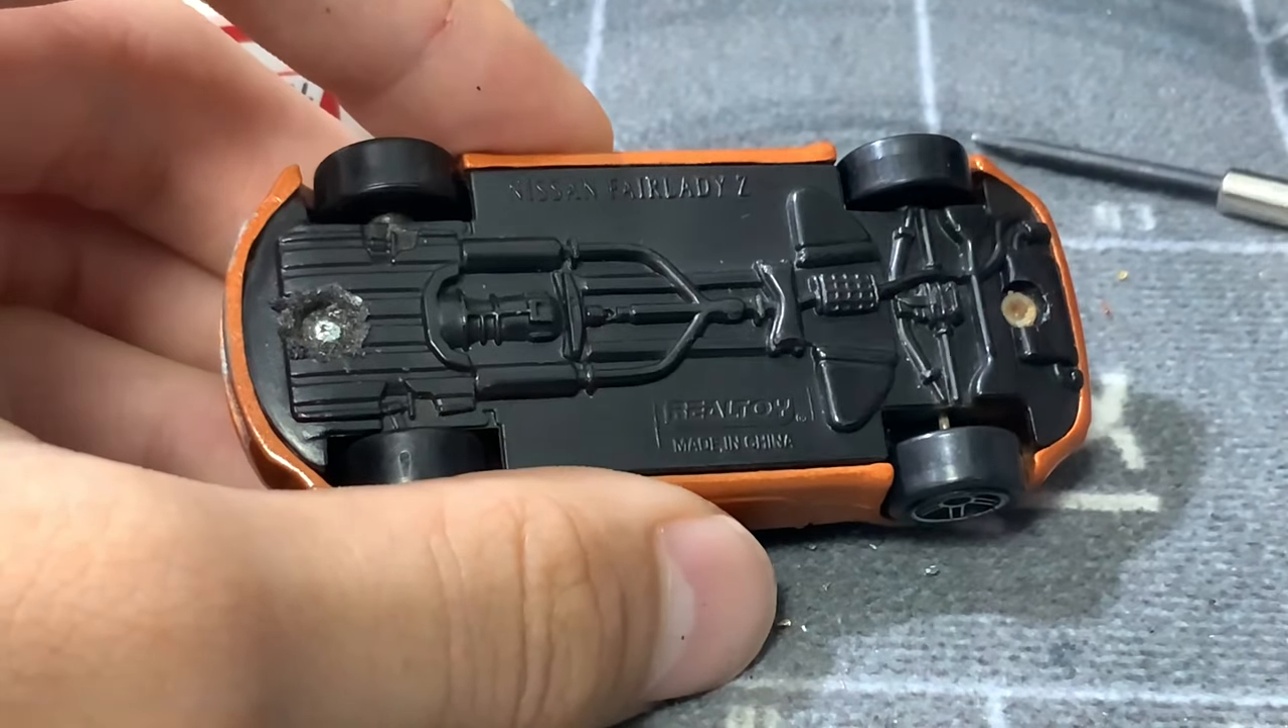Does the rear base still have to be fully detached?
Yes.